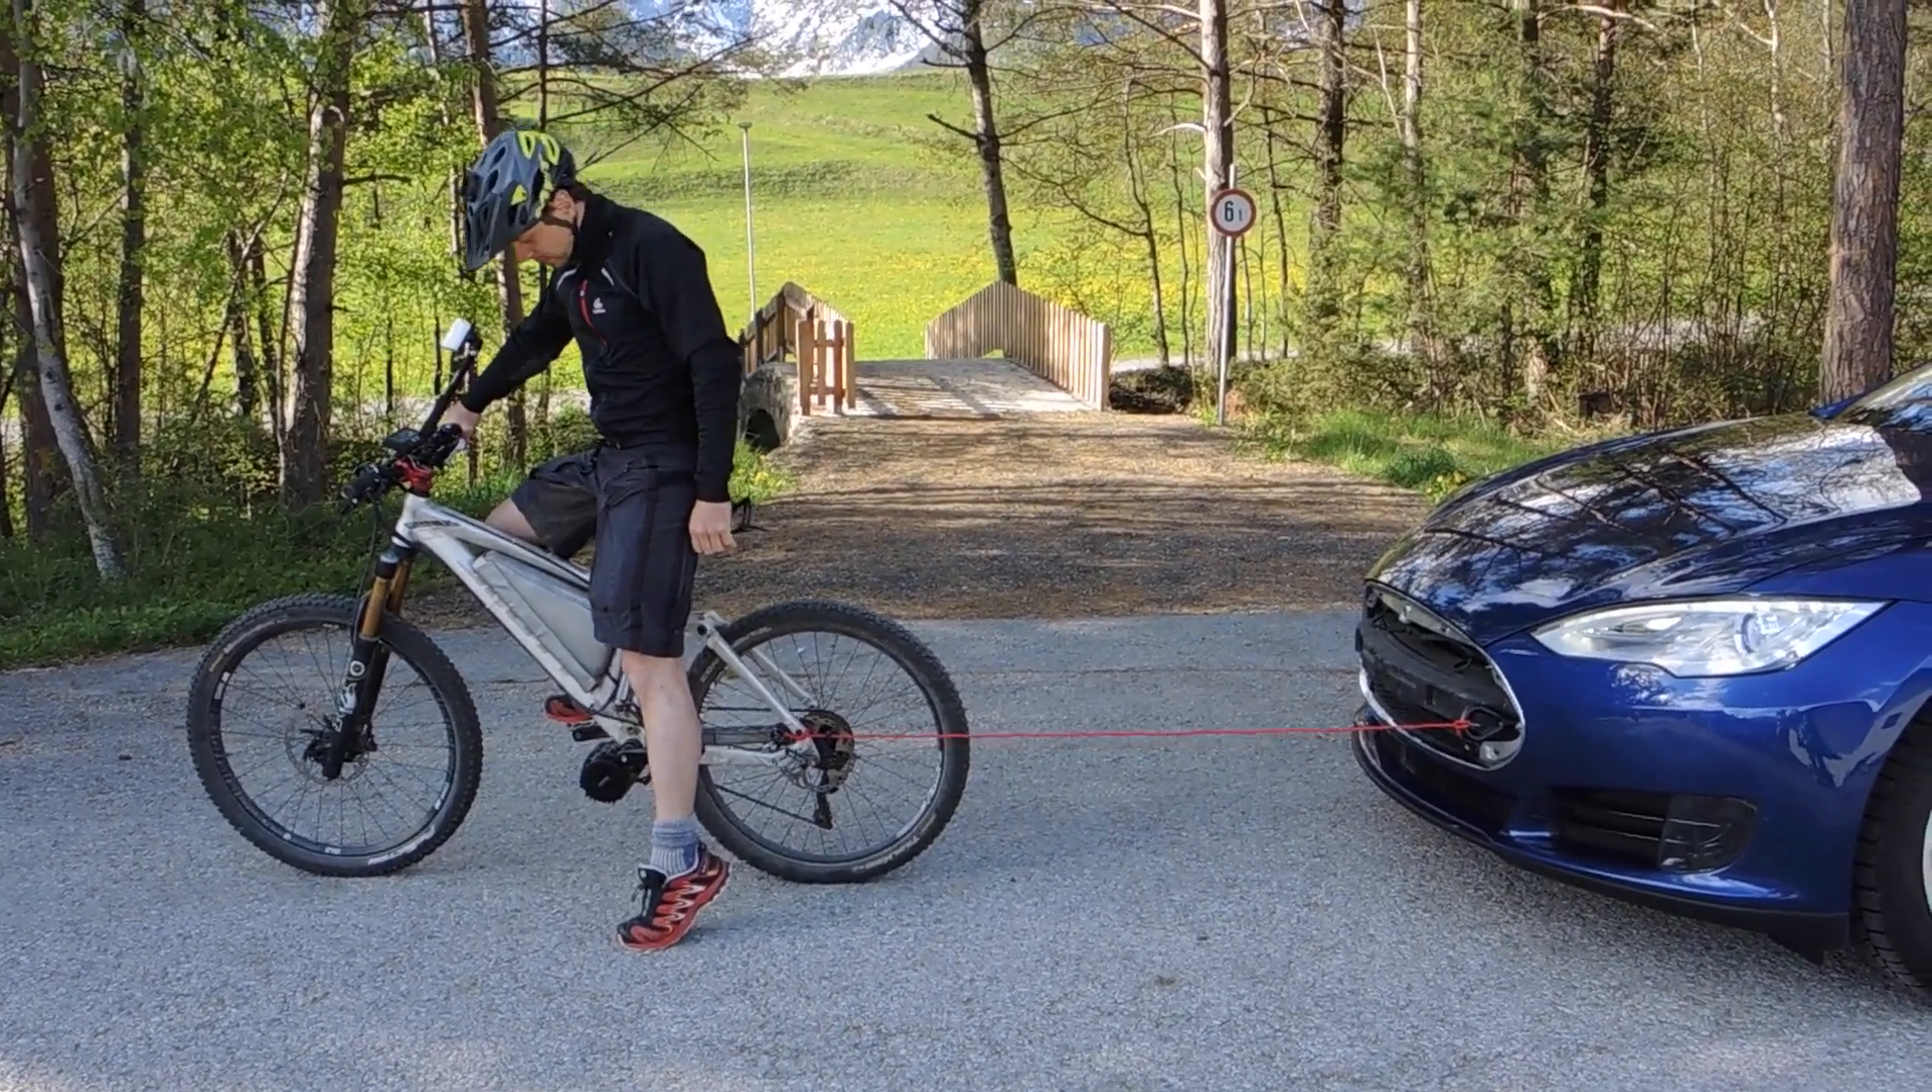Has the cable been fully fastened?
Yes.